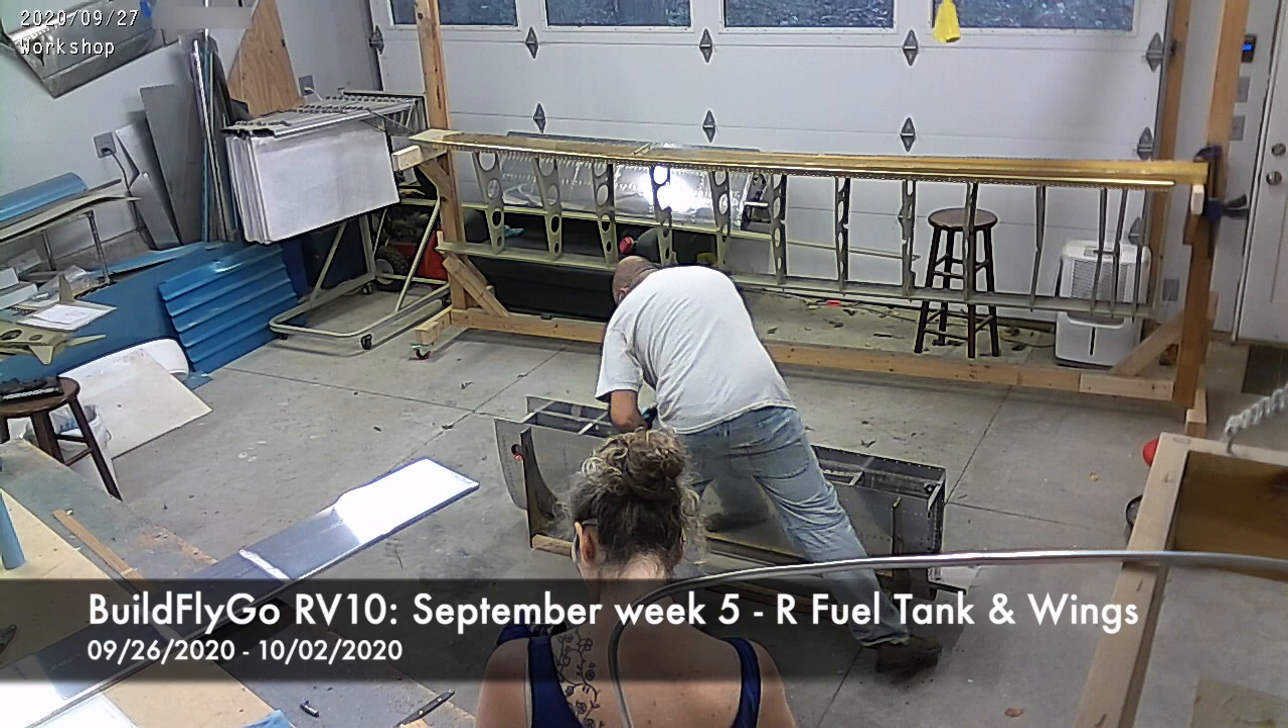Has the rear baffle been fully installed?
No.